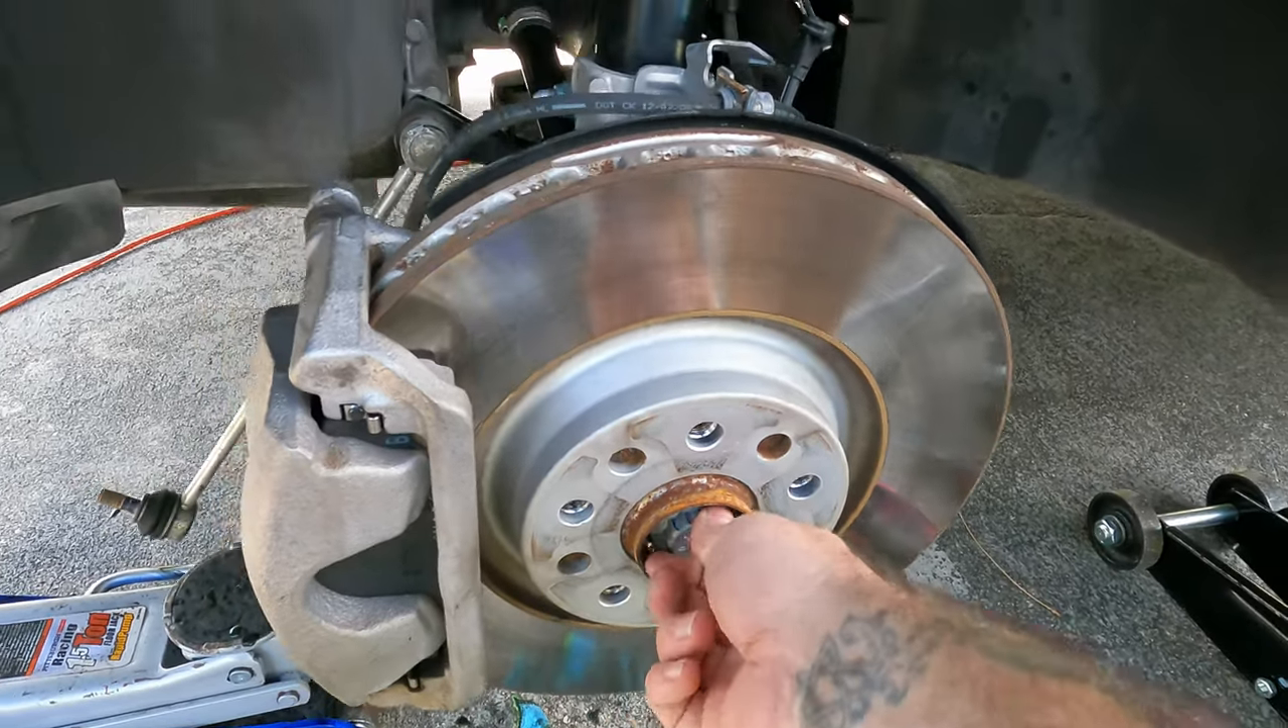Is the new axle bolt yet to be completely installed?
Yes.